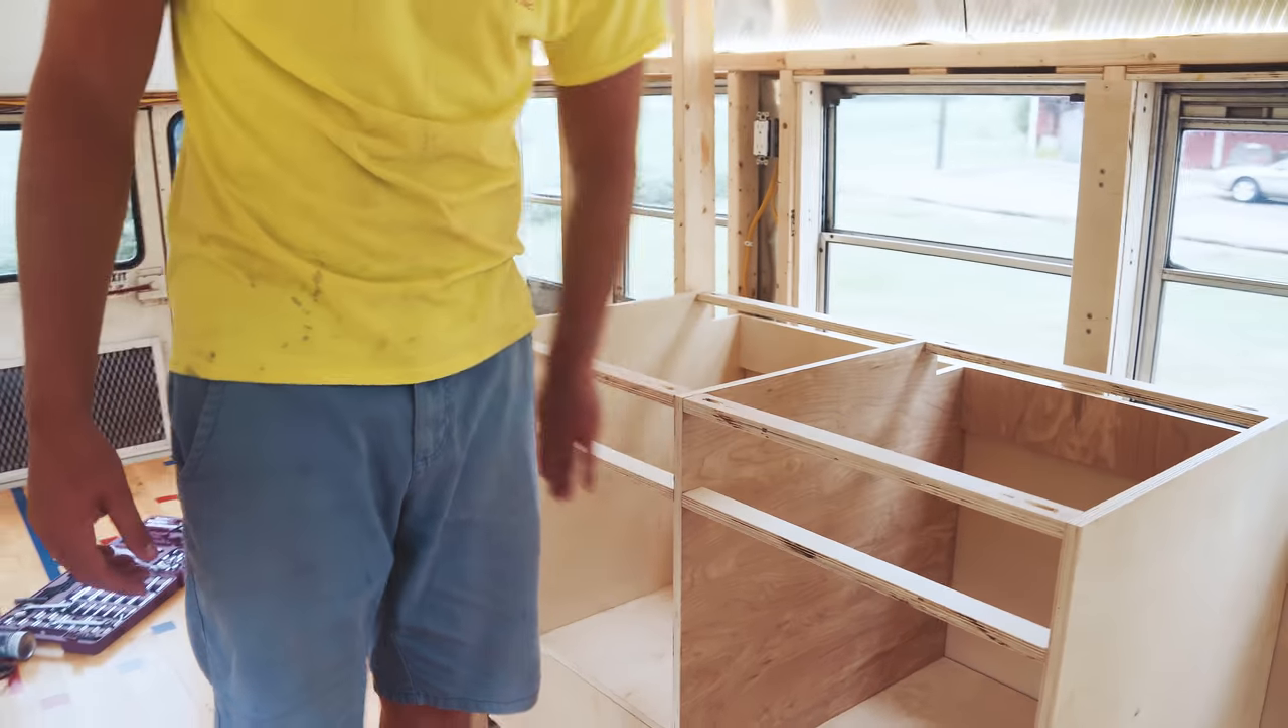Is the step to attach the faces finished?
No.